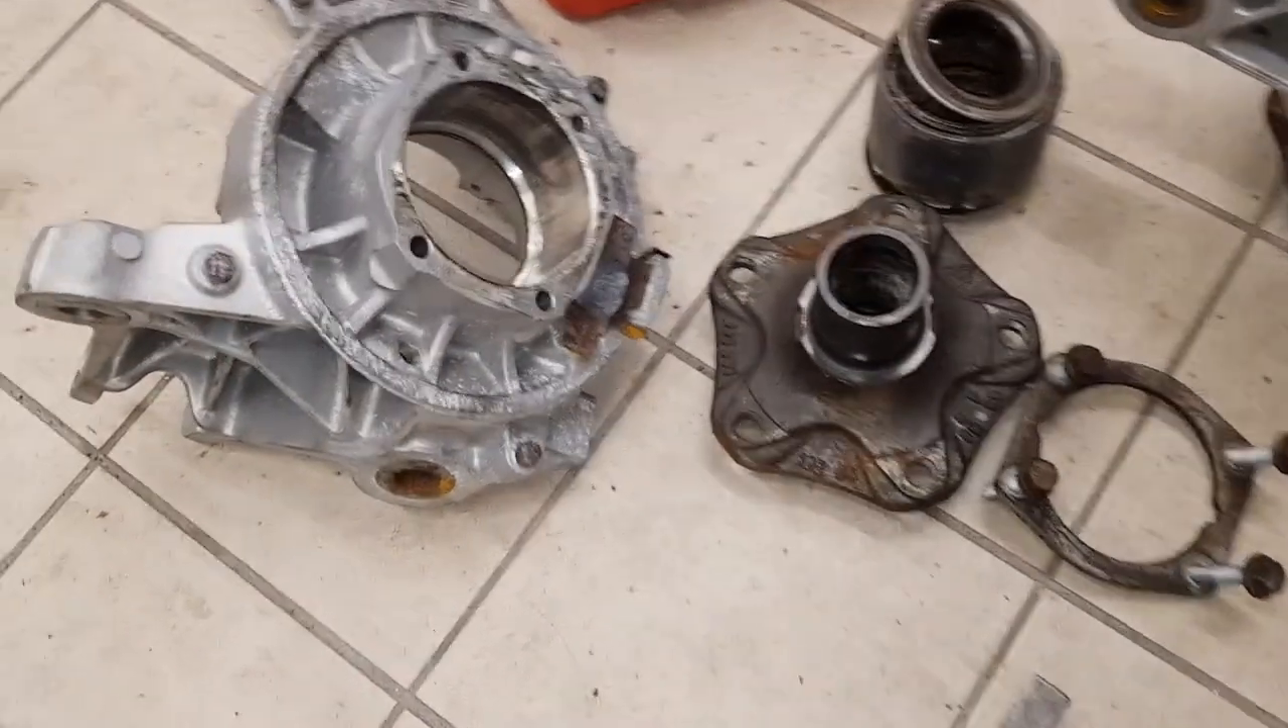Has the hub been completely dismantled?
Yes.